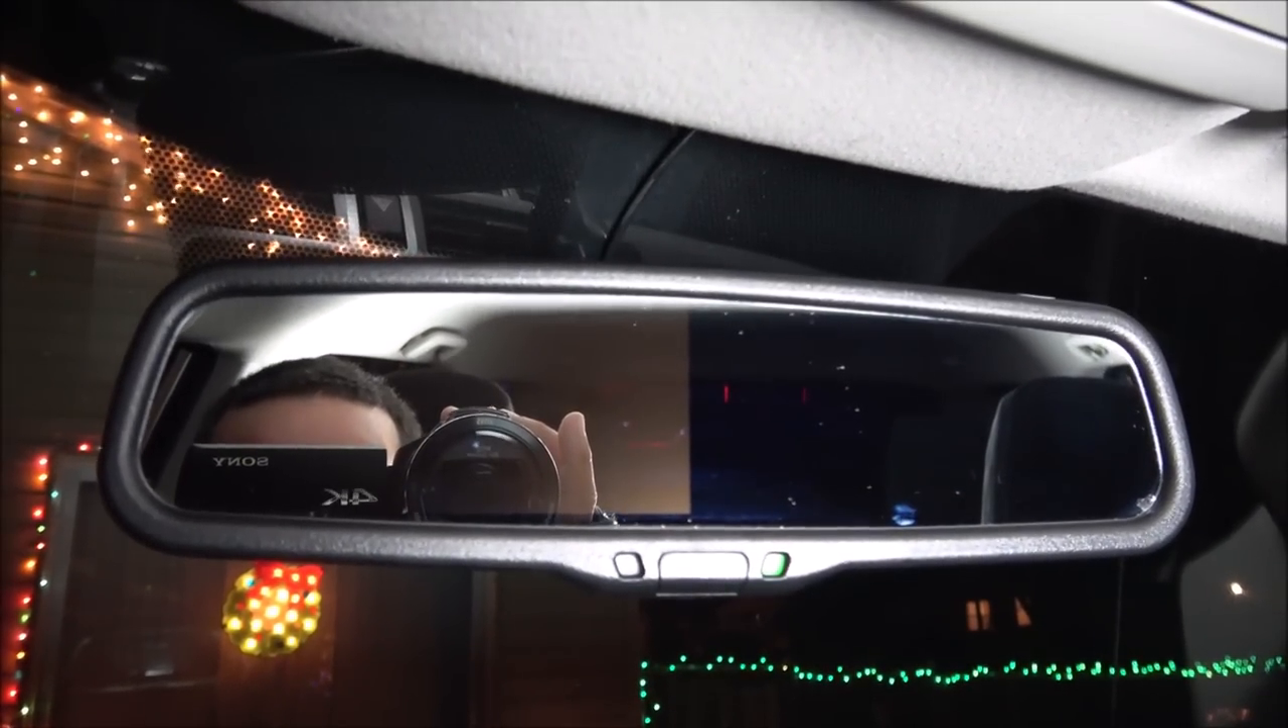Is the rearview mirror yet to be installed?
No.